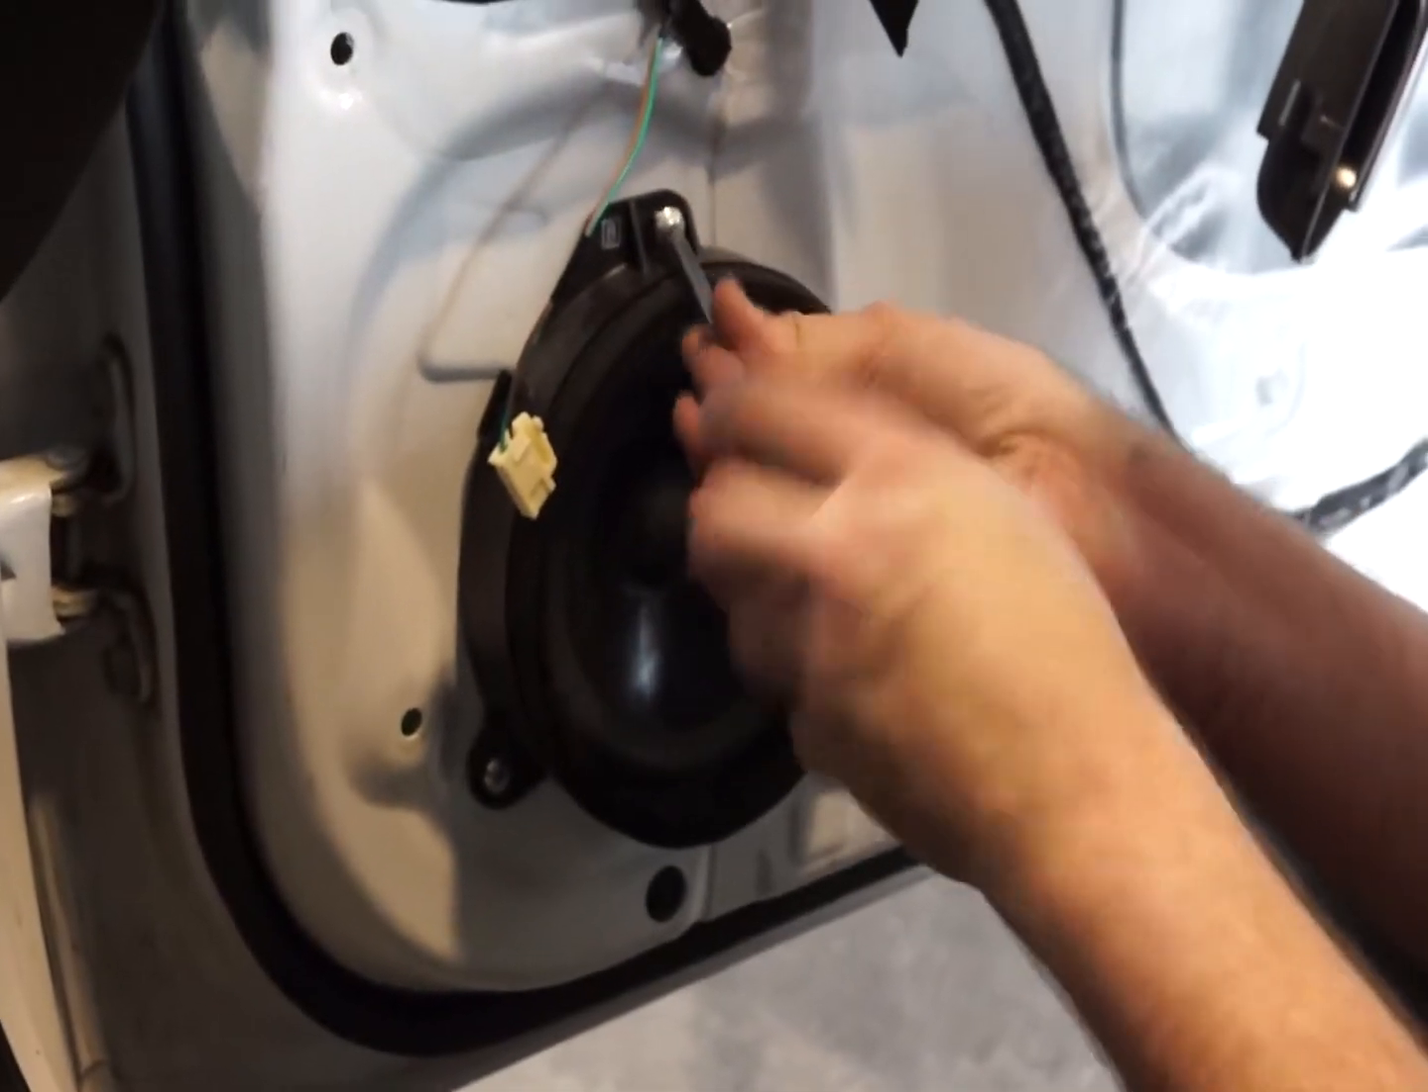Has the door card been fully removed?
Yes.